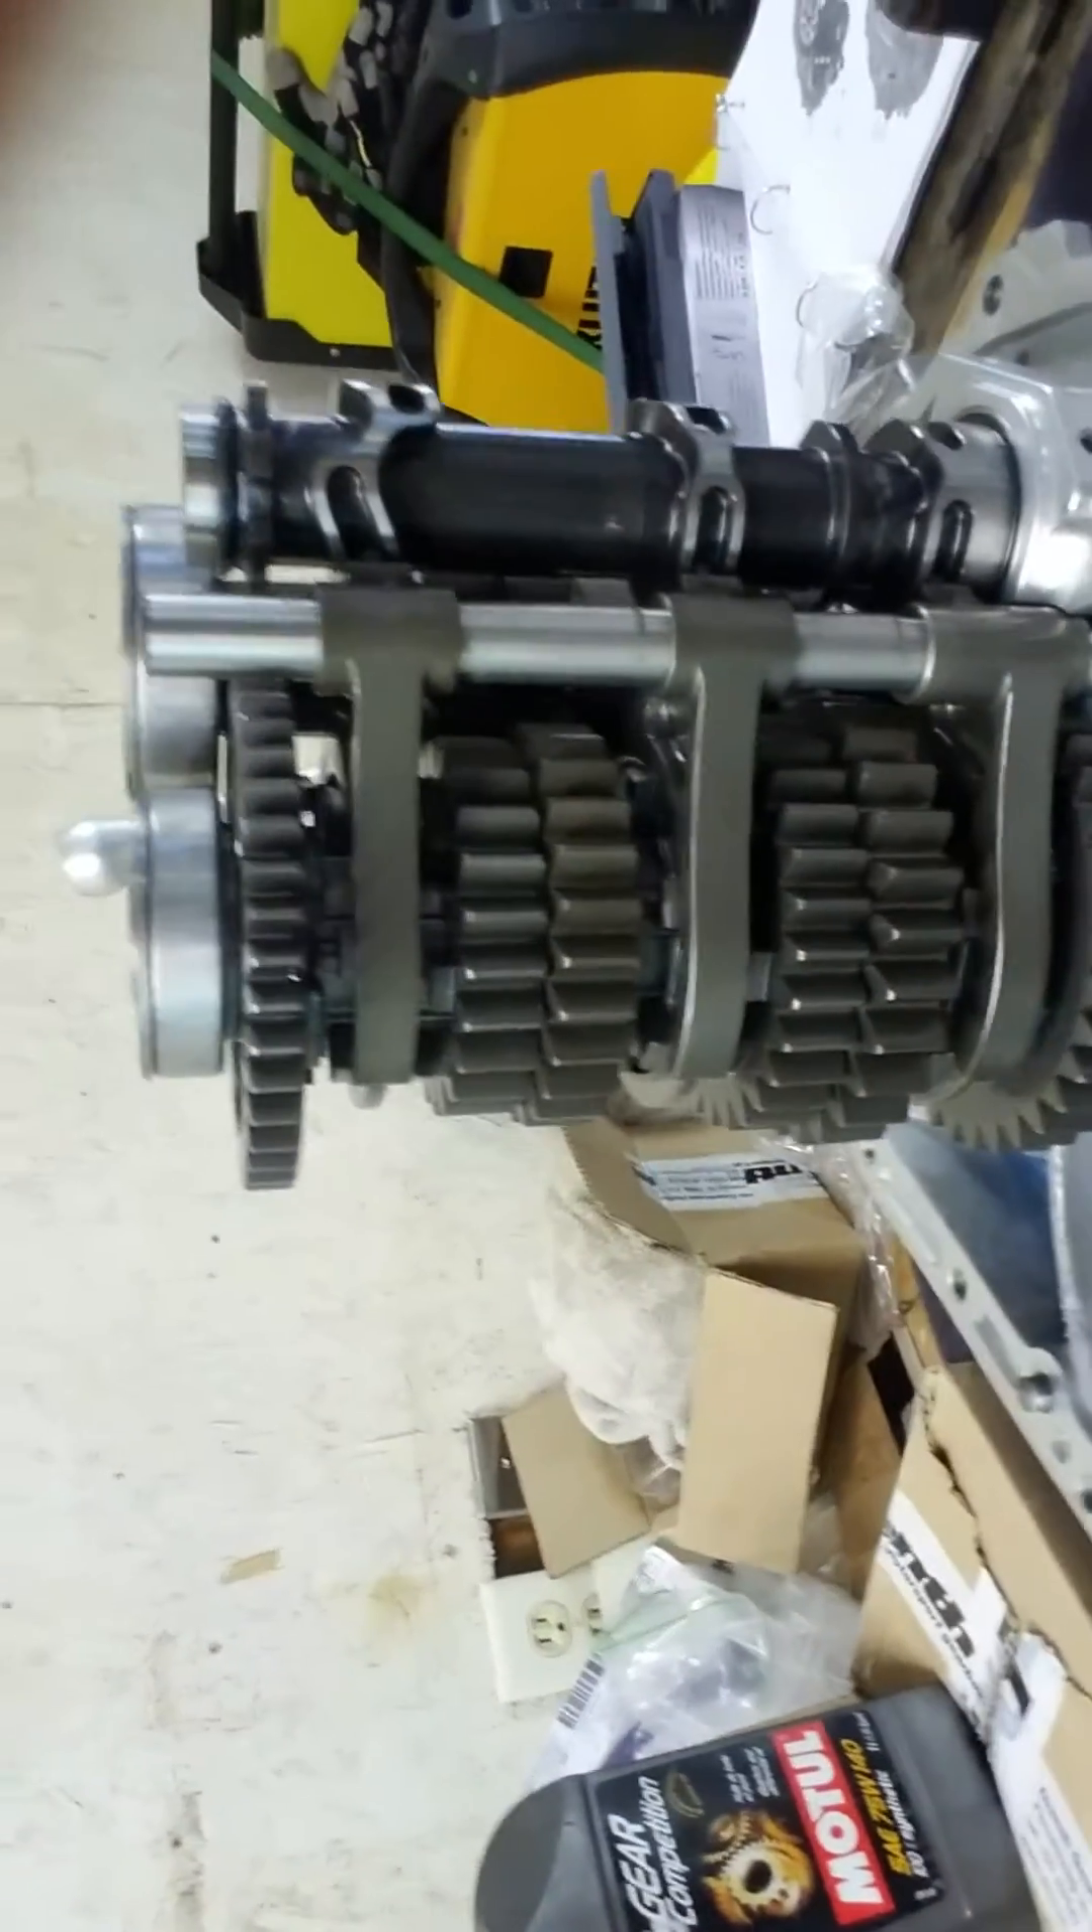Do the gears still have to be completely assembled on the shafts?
No.